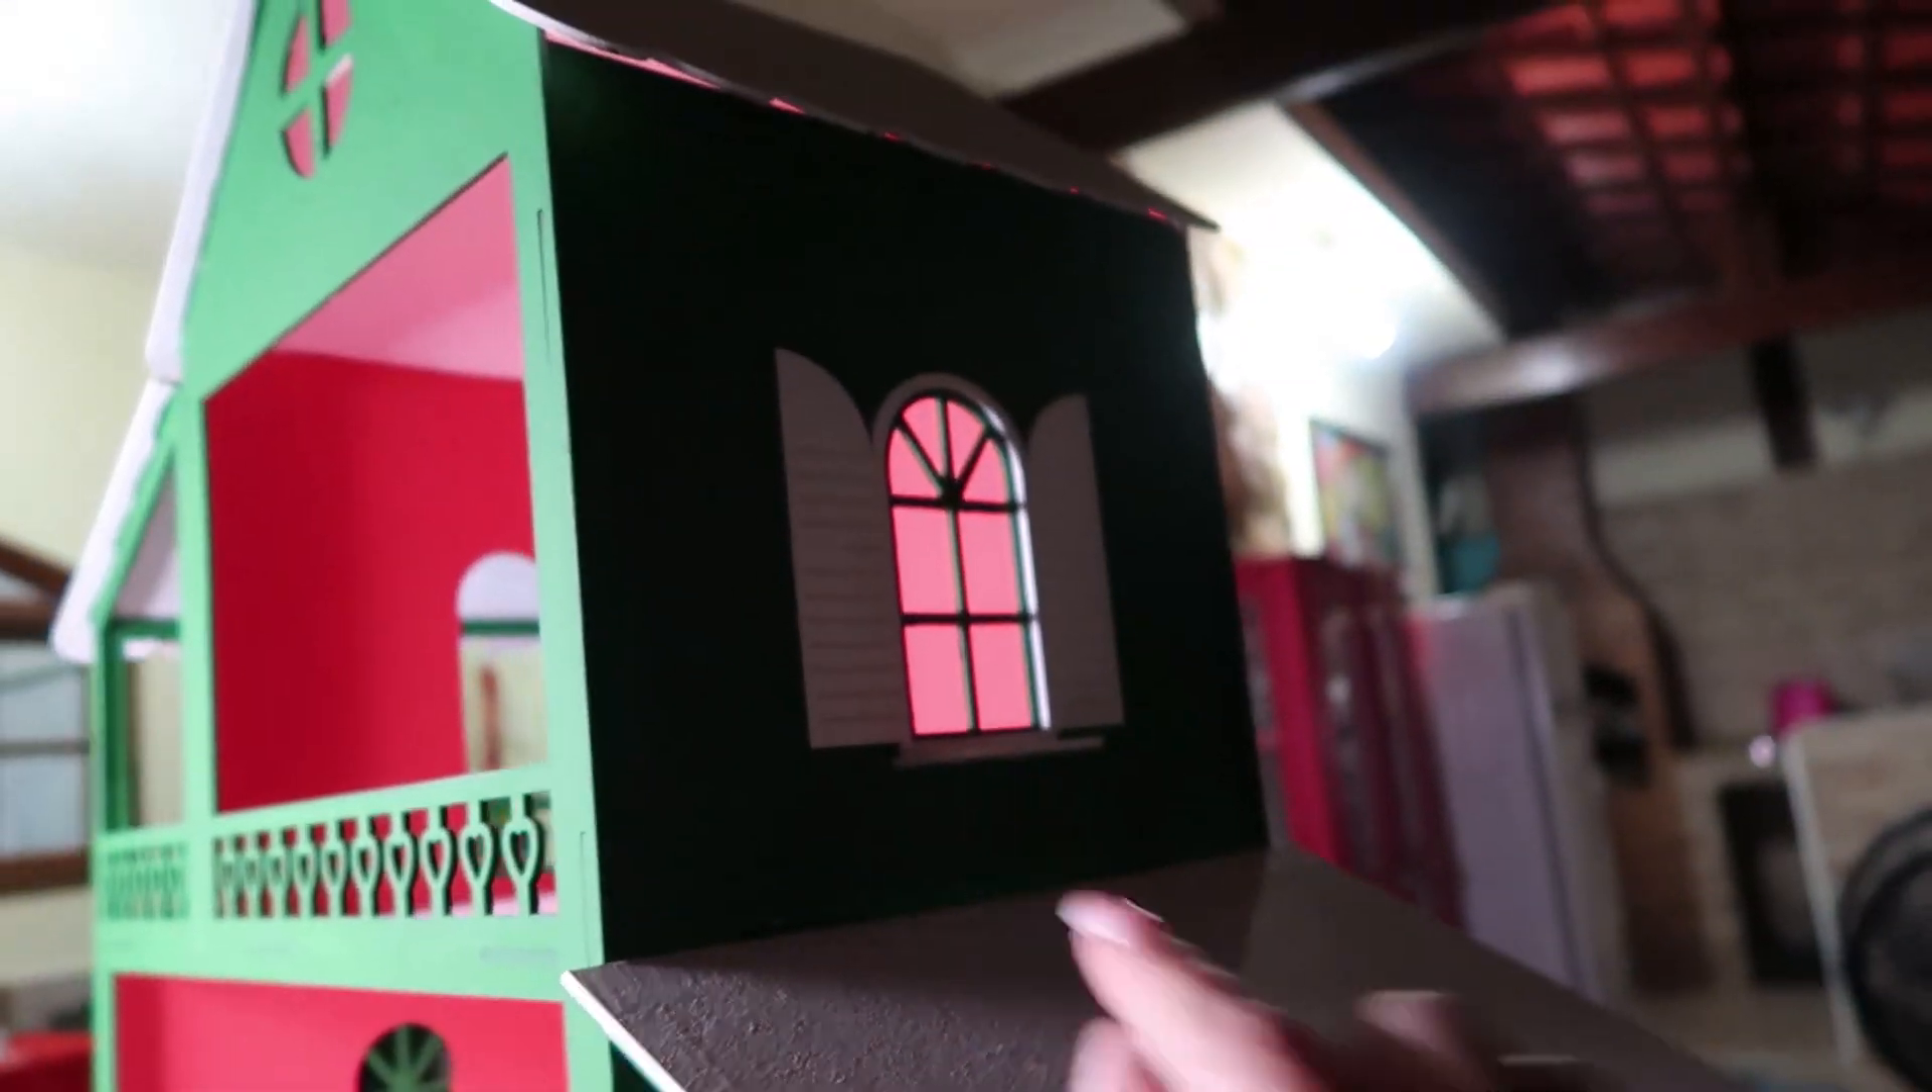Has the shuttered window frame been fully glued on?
Yes.